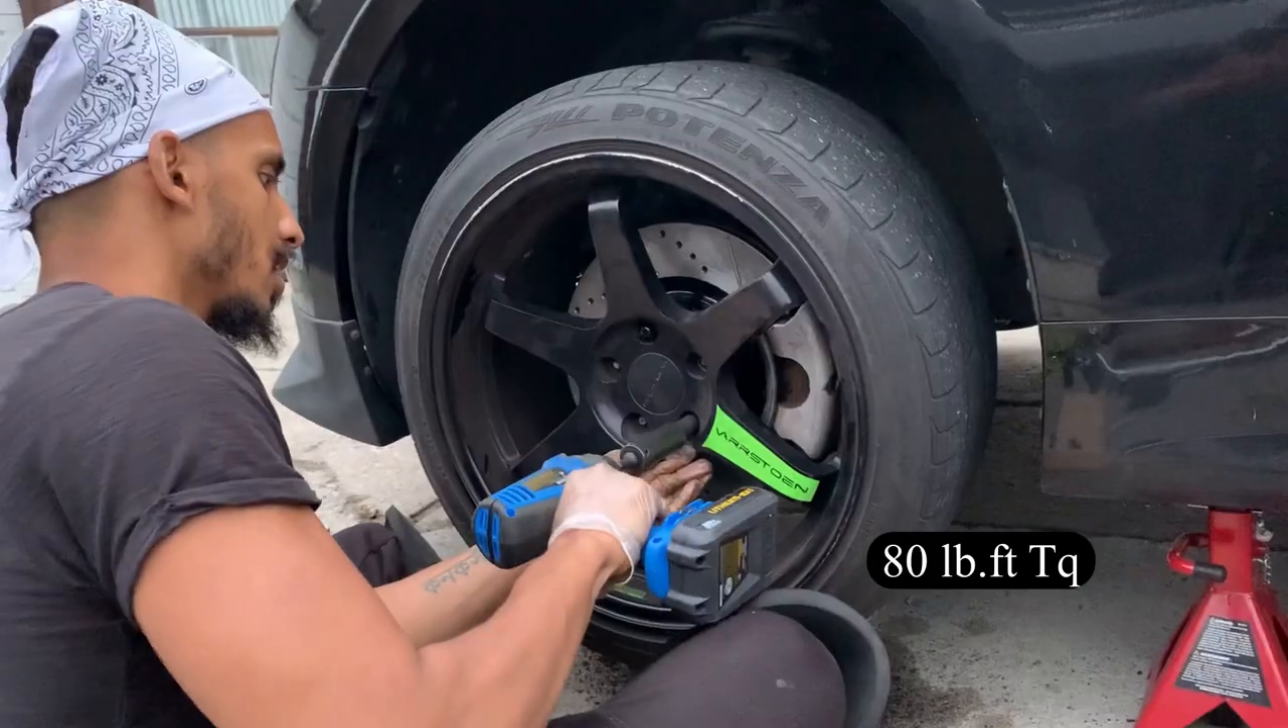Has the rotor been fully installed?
Yes.